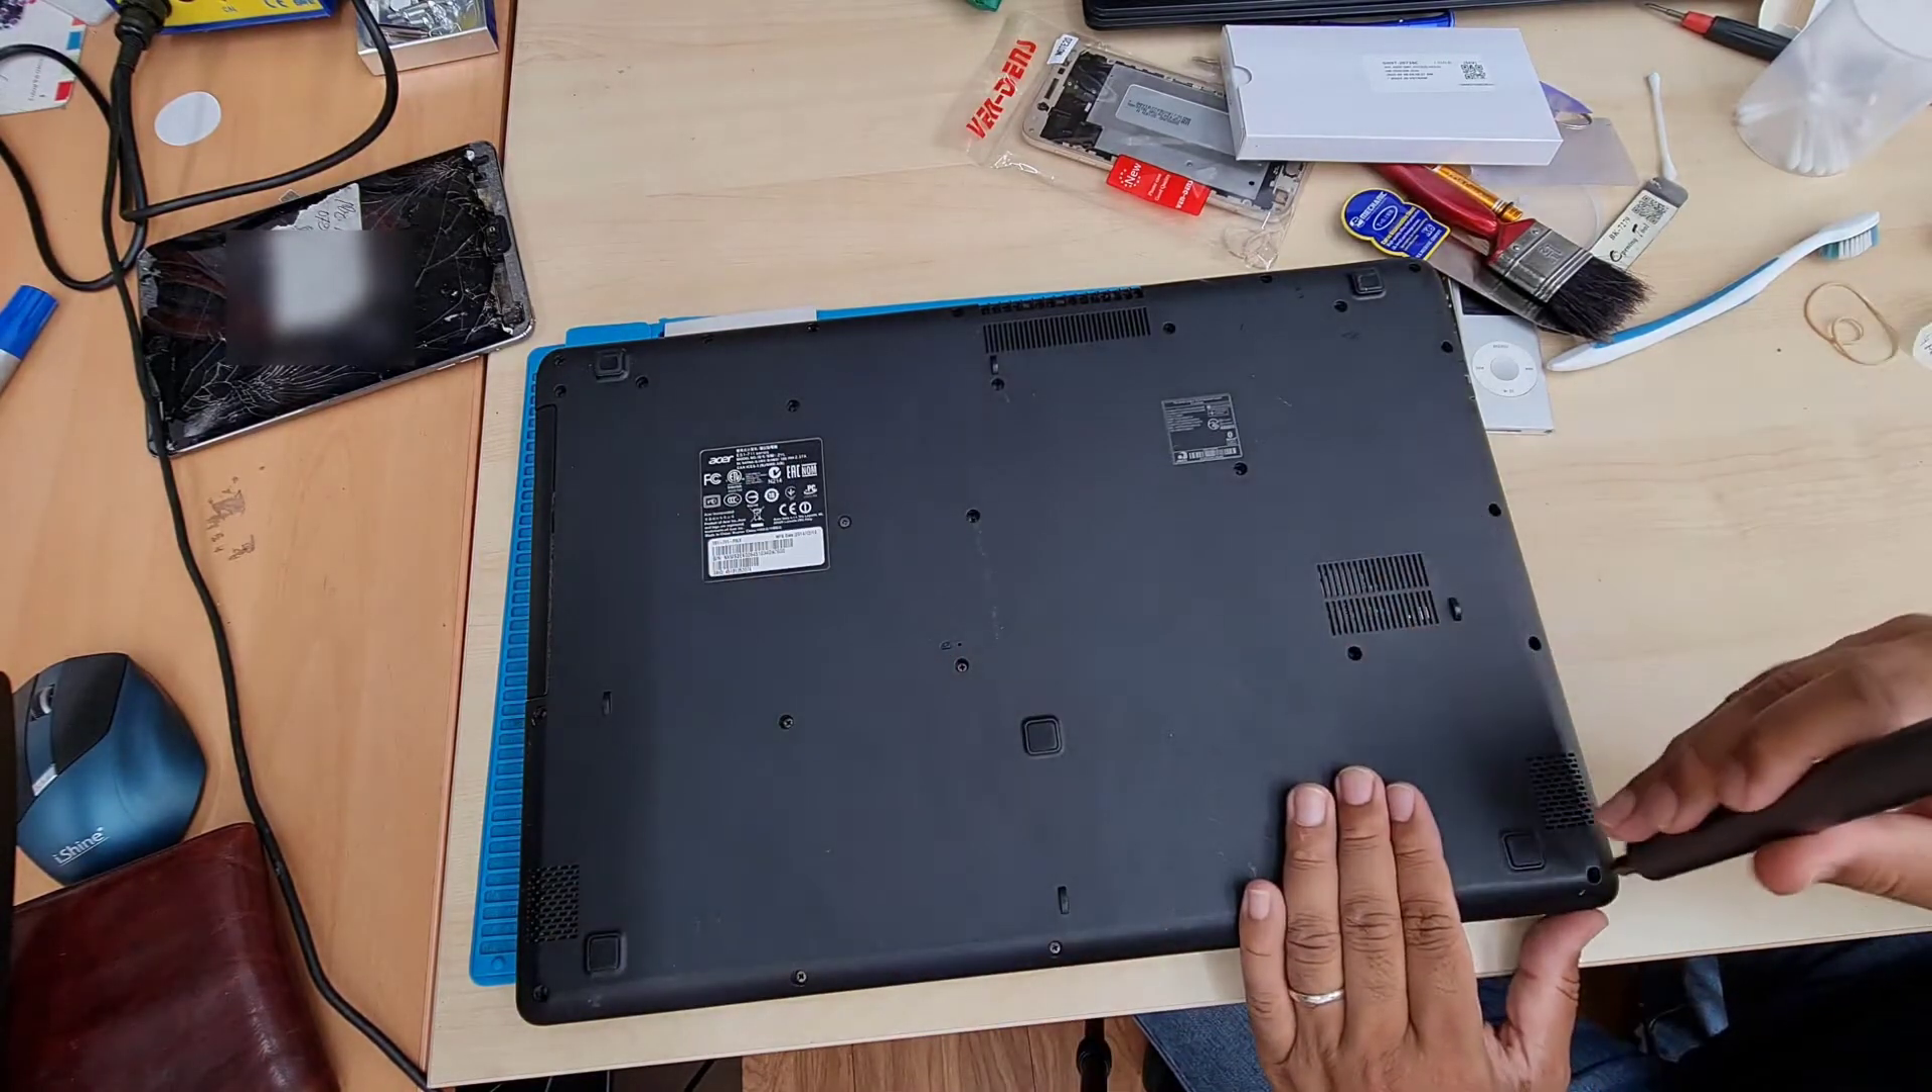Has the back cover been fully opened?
No.